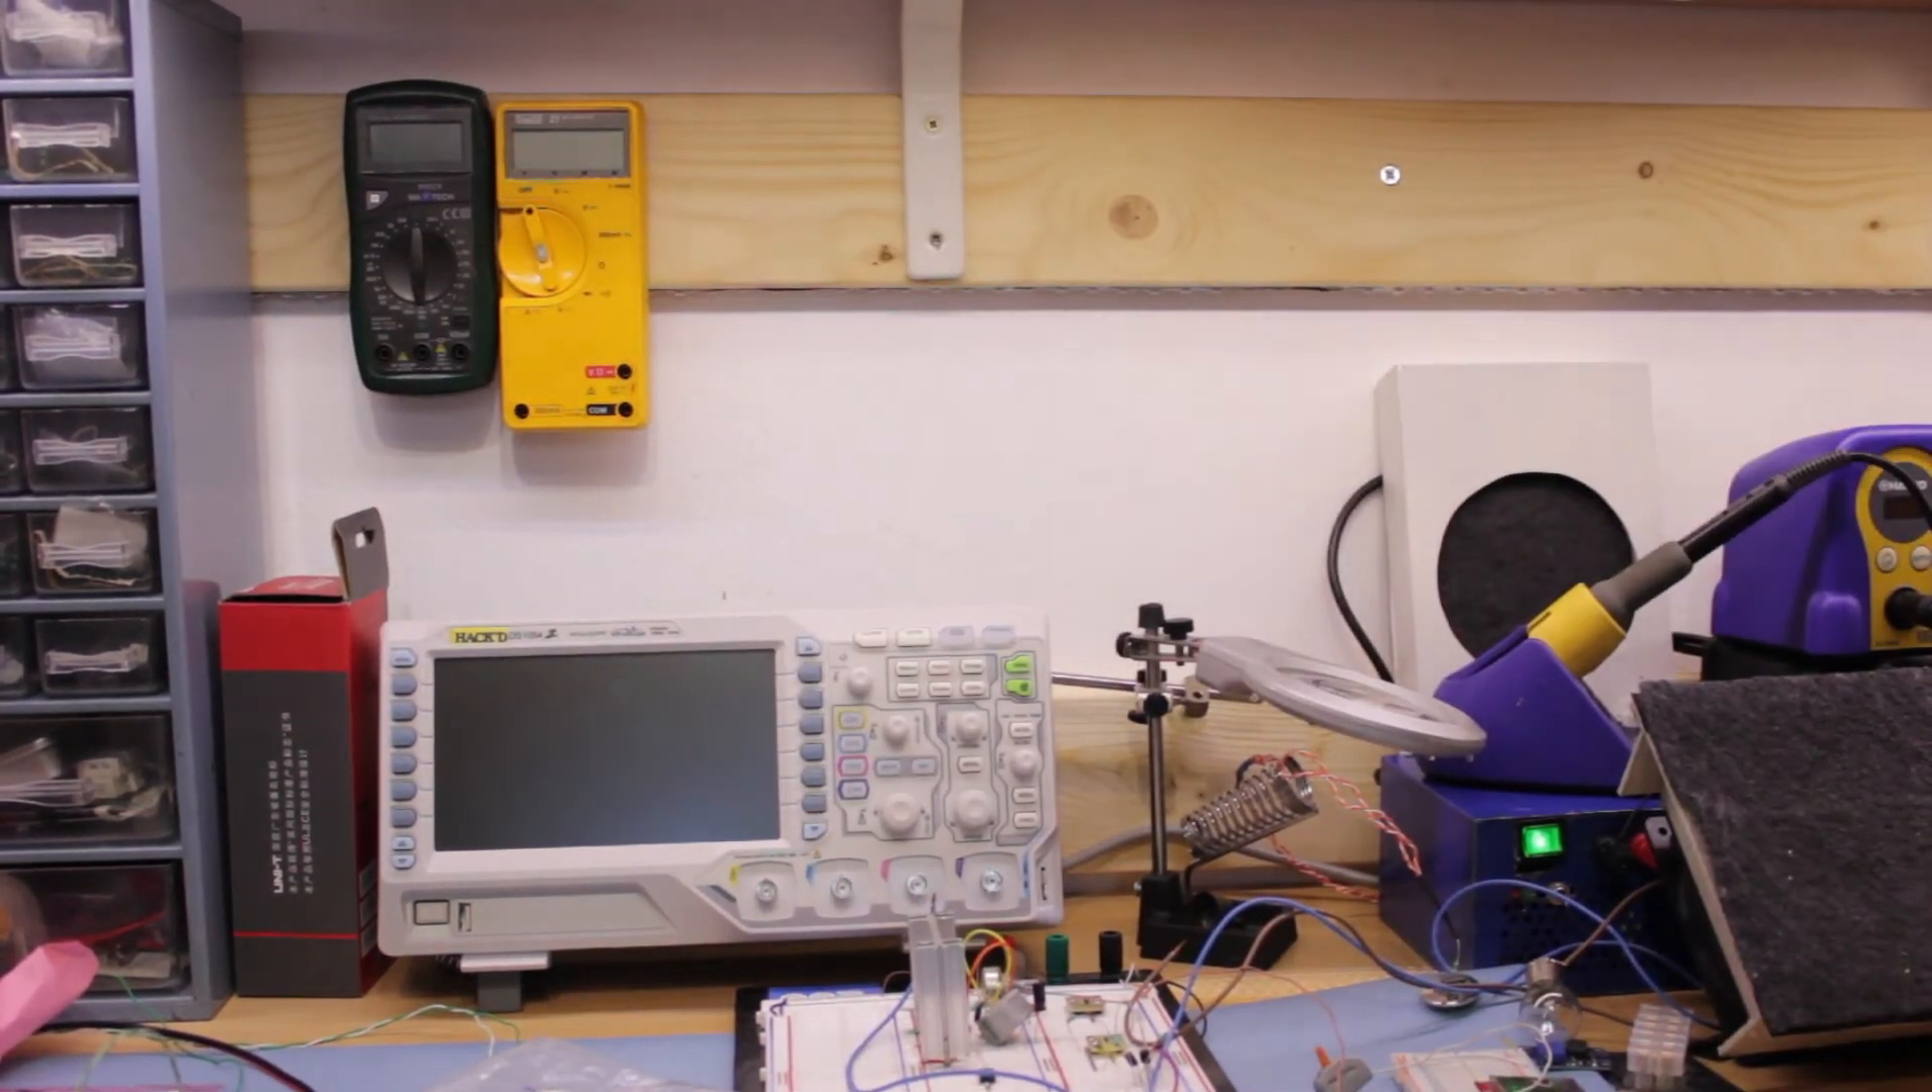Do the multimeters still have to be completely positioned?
No.